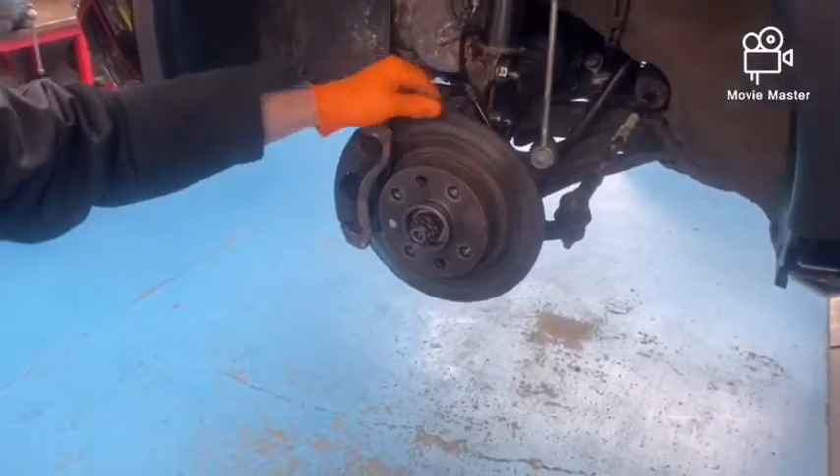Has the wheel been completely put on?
No.